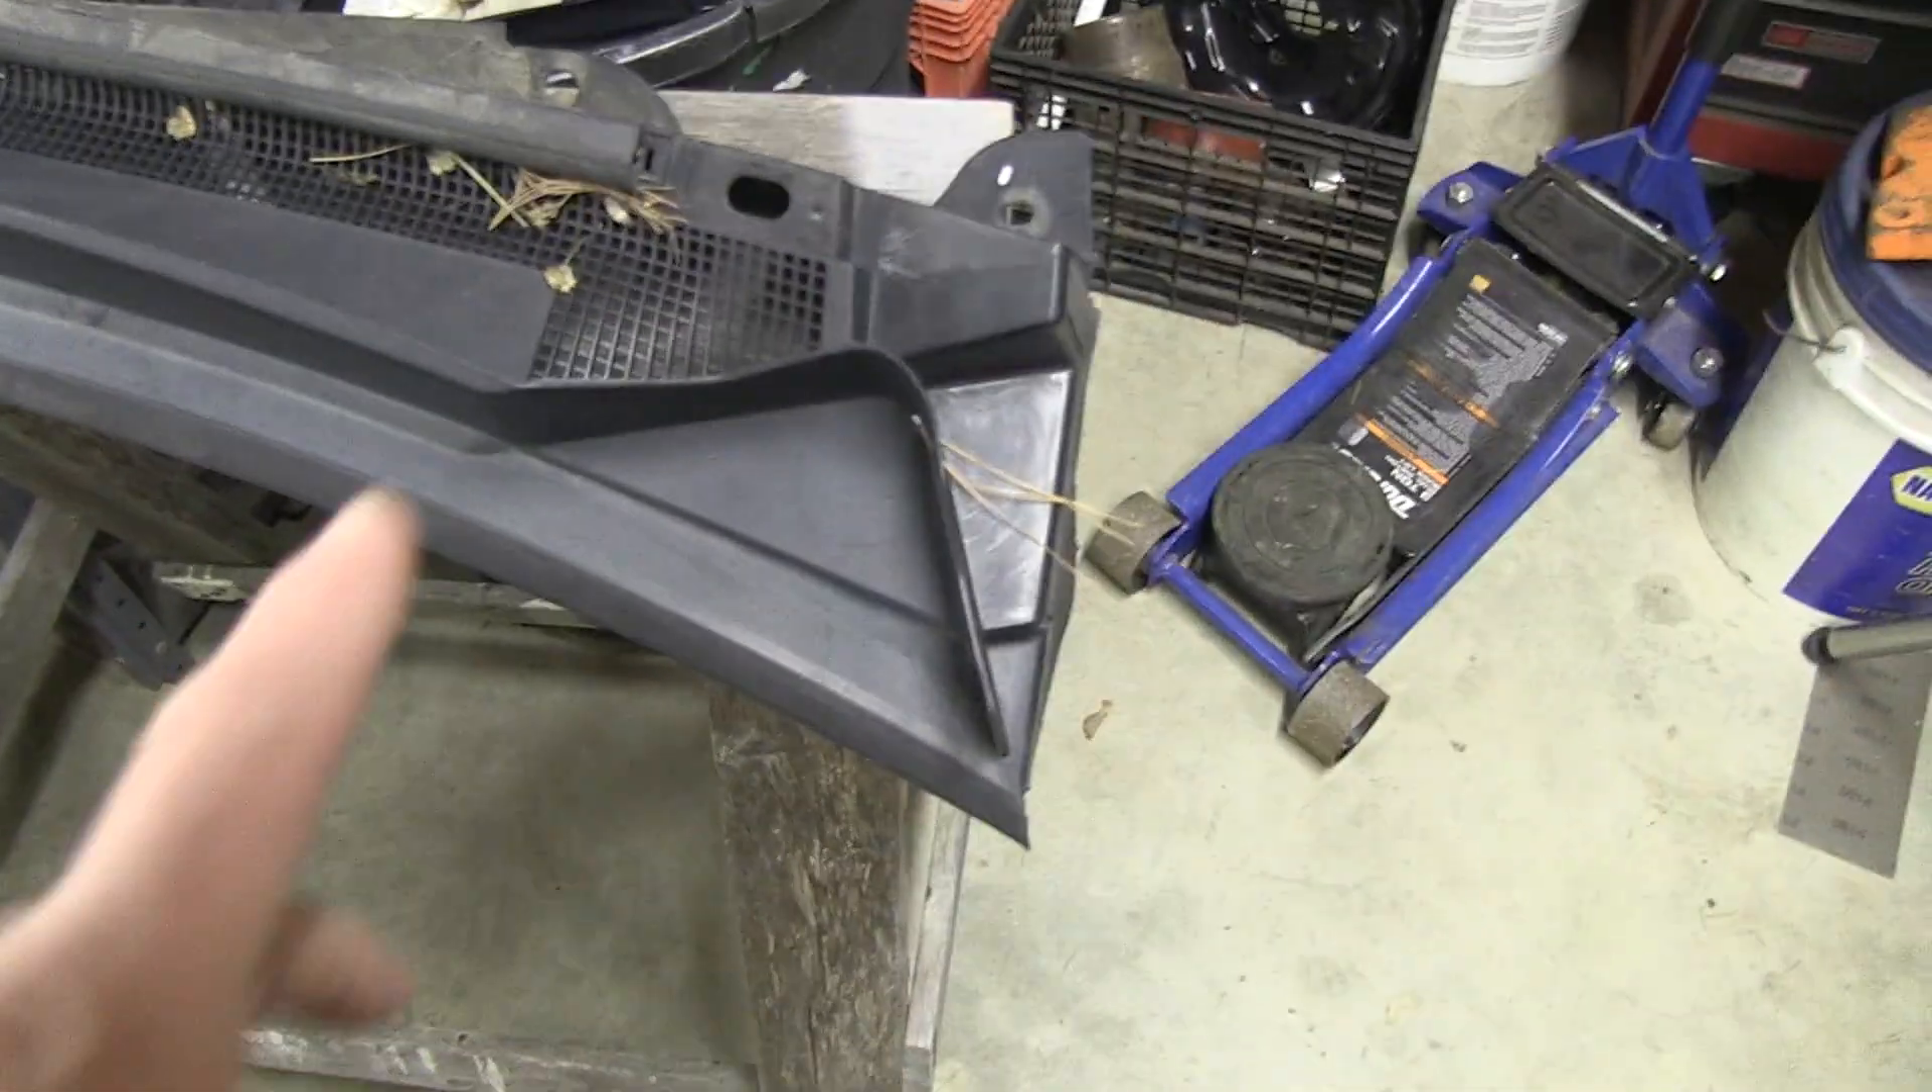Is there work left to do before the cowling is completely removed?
No.